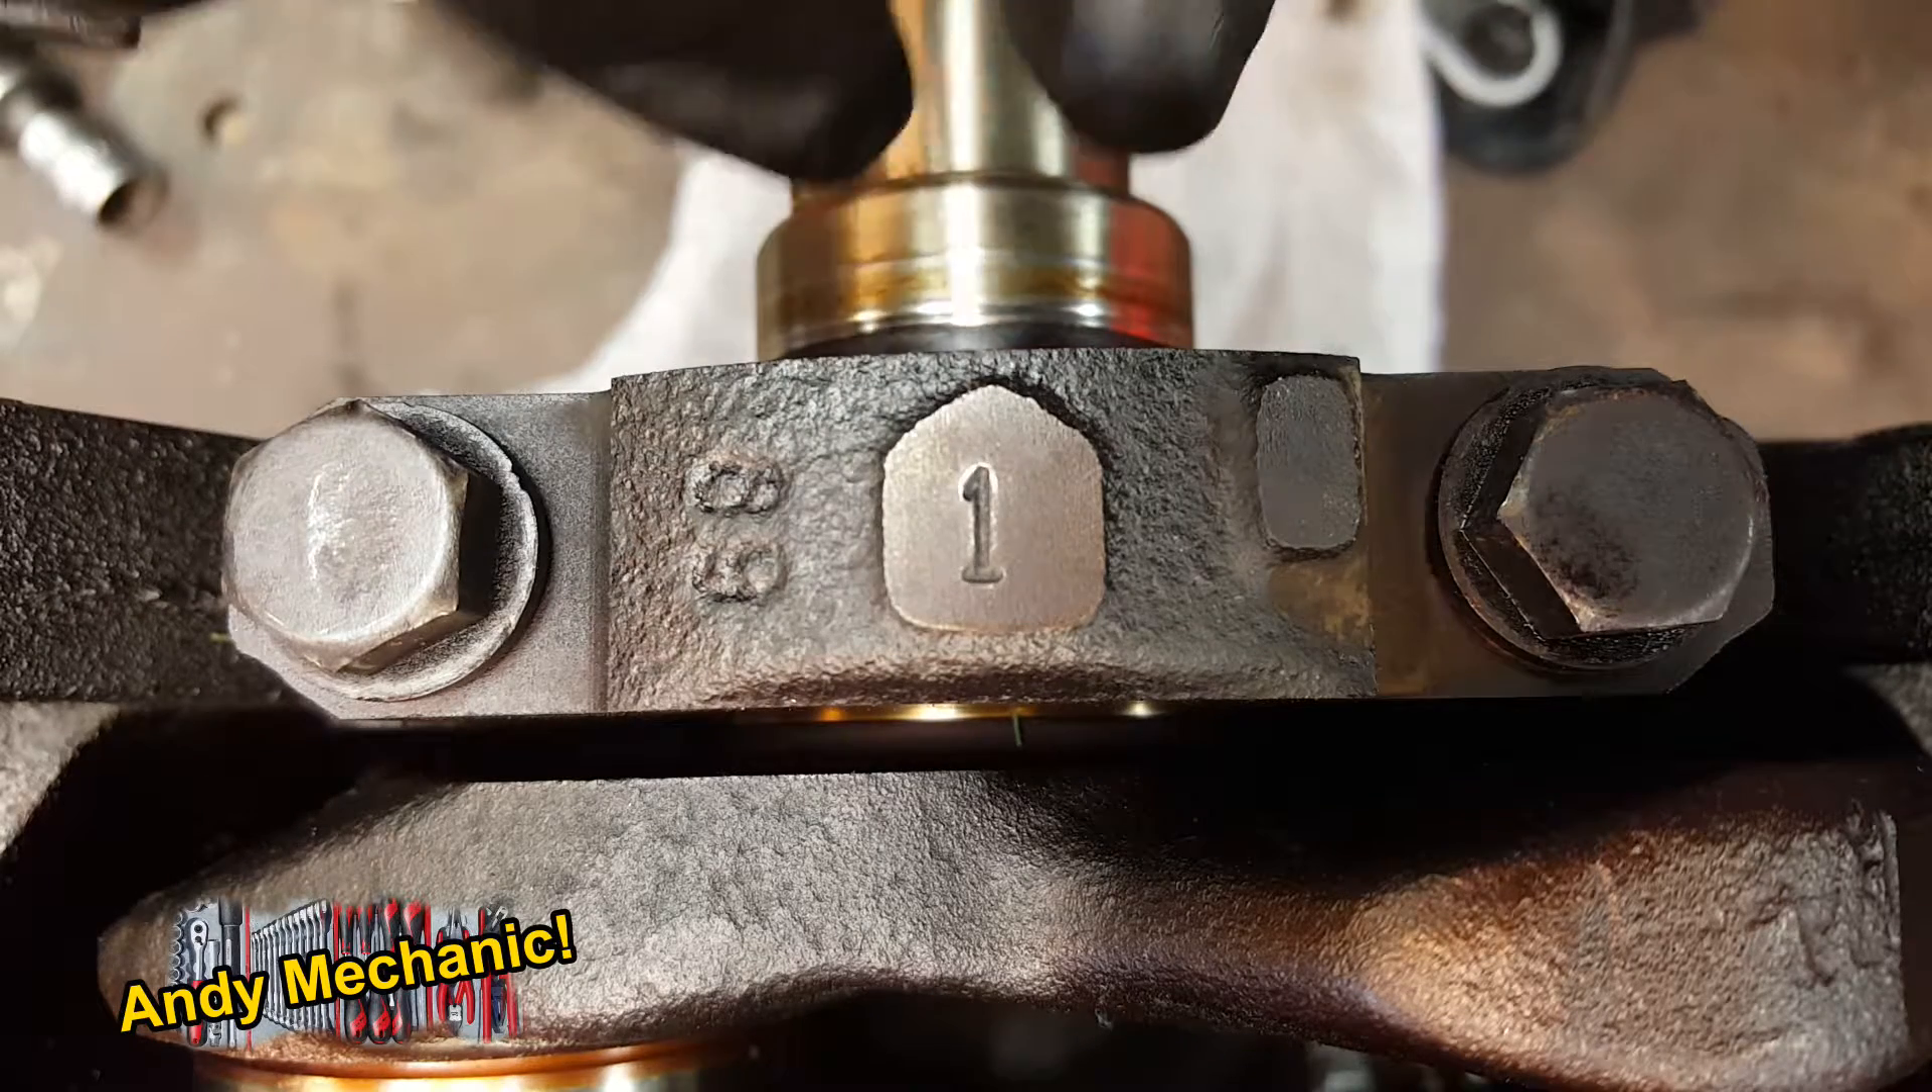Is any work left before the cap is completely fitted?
No.